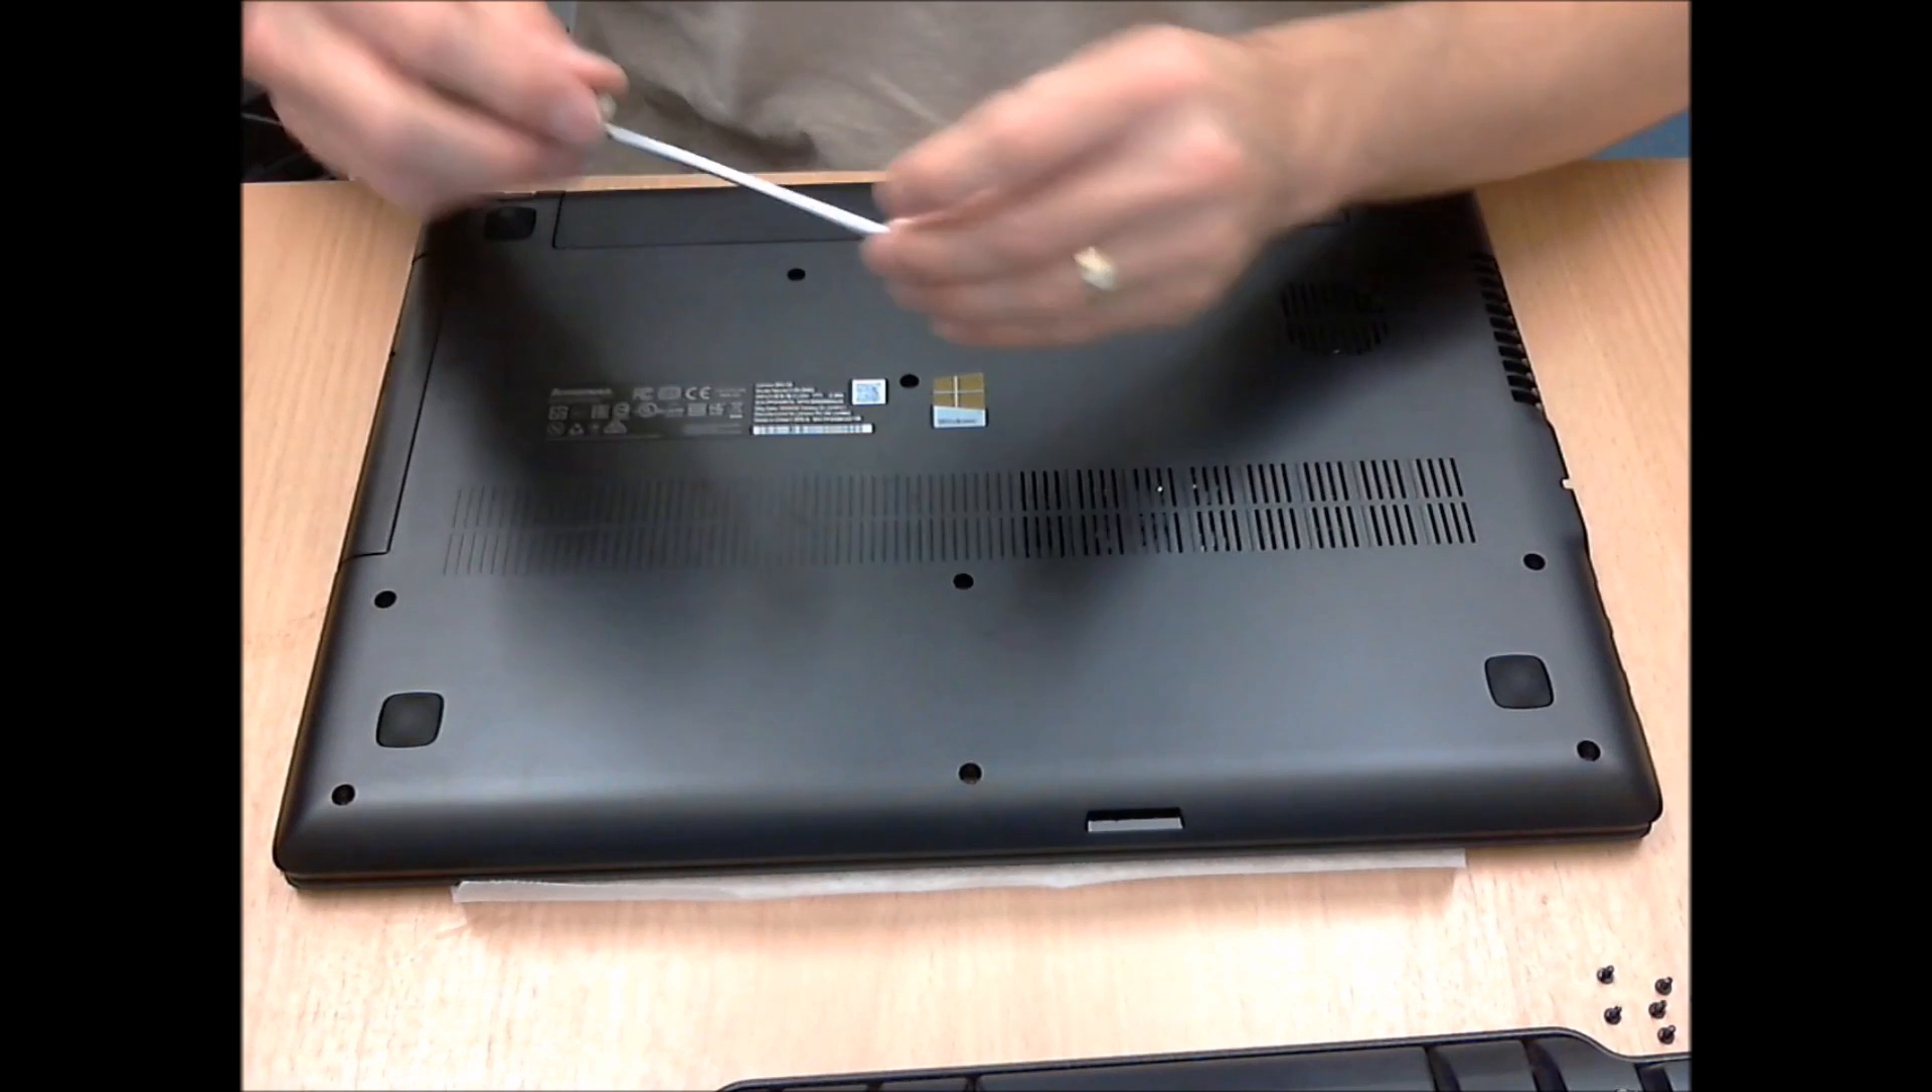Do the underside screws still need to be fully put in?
Yes.